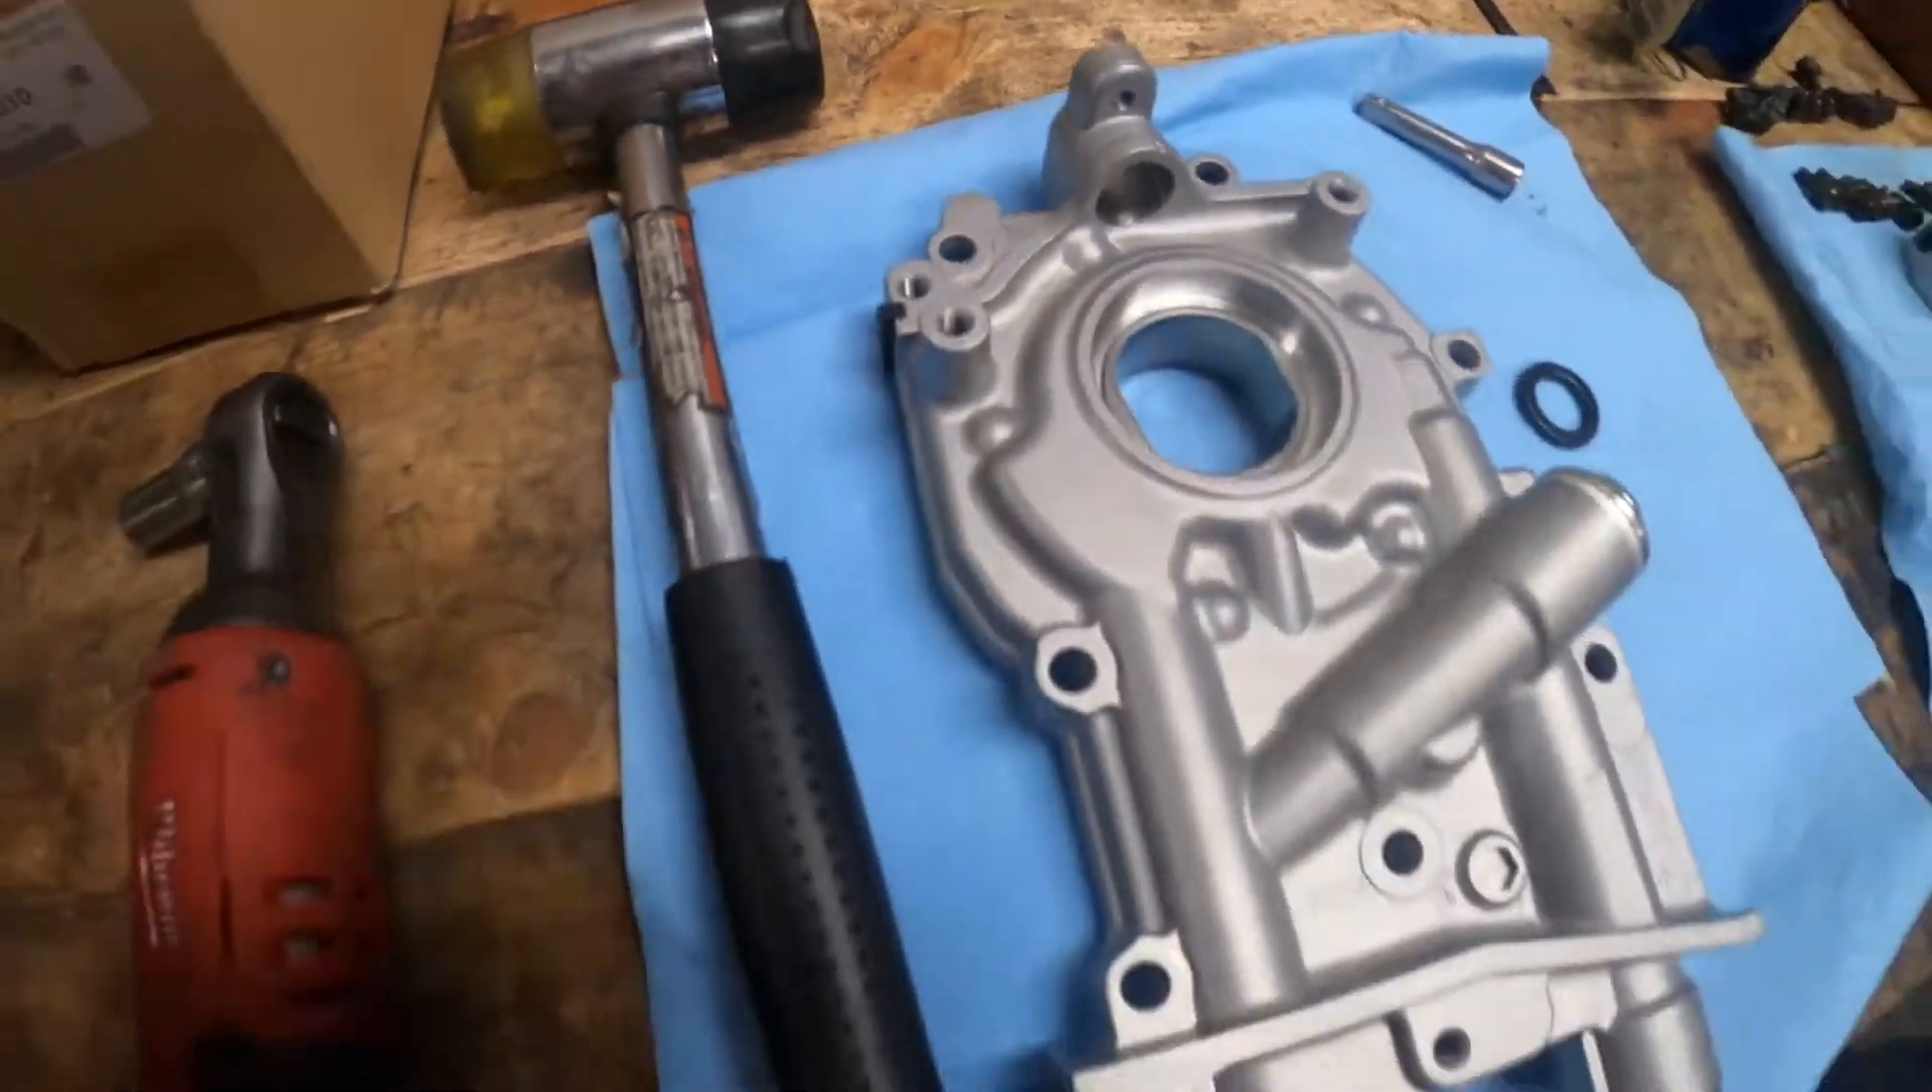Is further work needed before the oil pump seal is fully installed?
Yes.